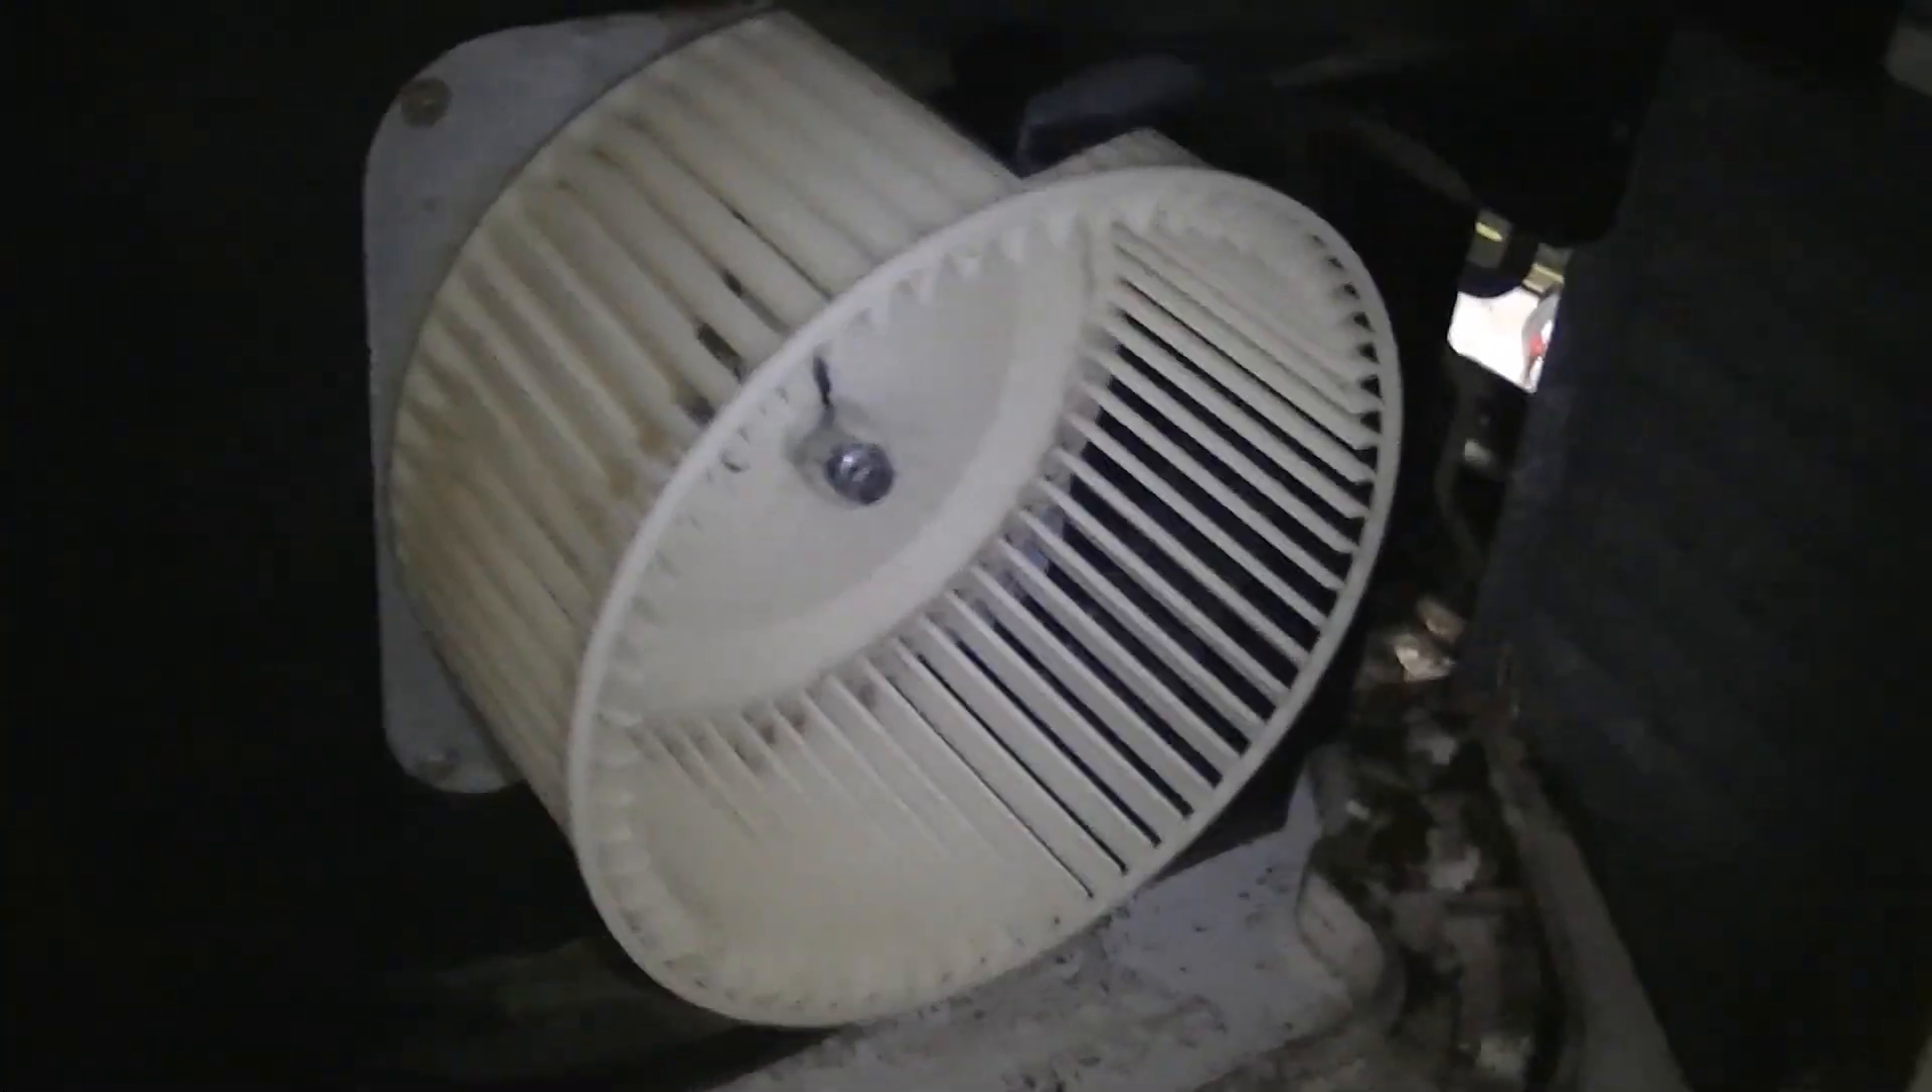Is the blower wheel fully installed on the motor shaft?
Yes.